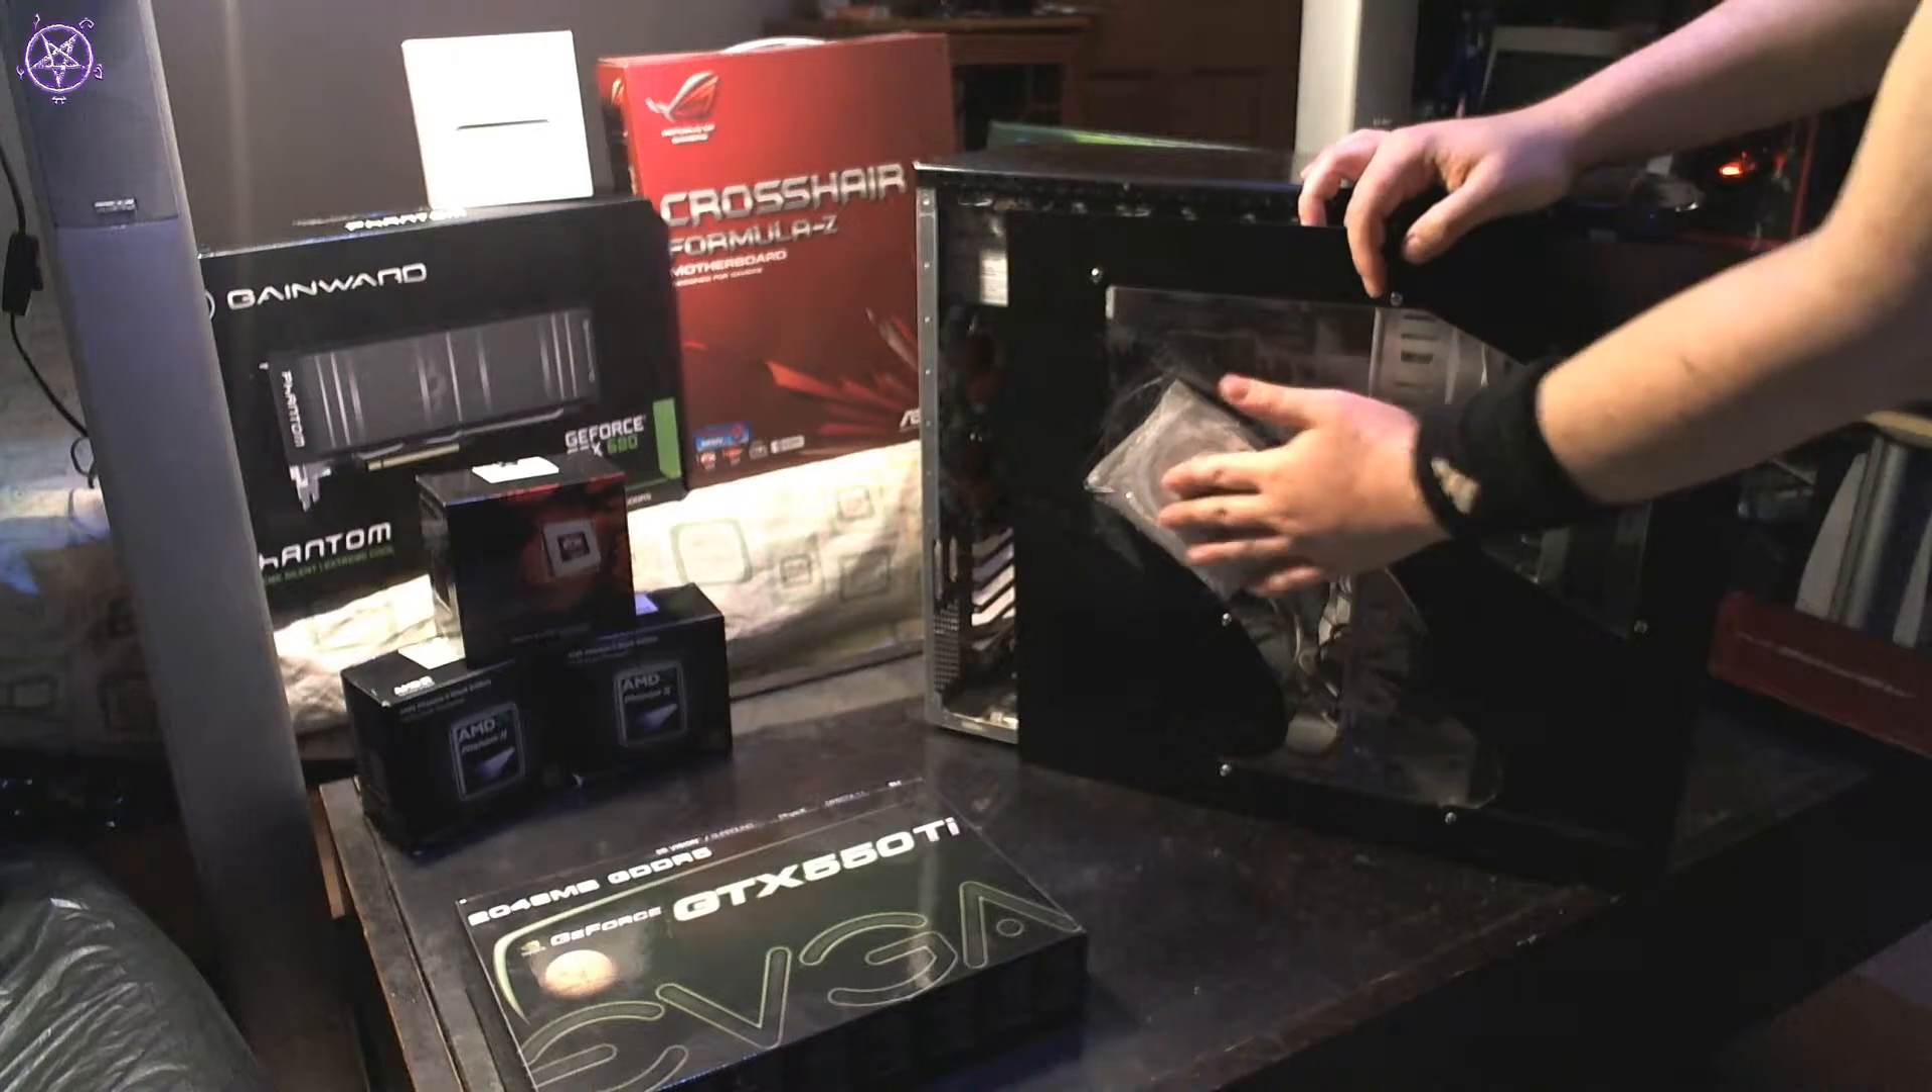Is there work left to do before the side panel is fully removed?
Yes.